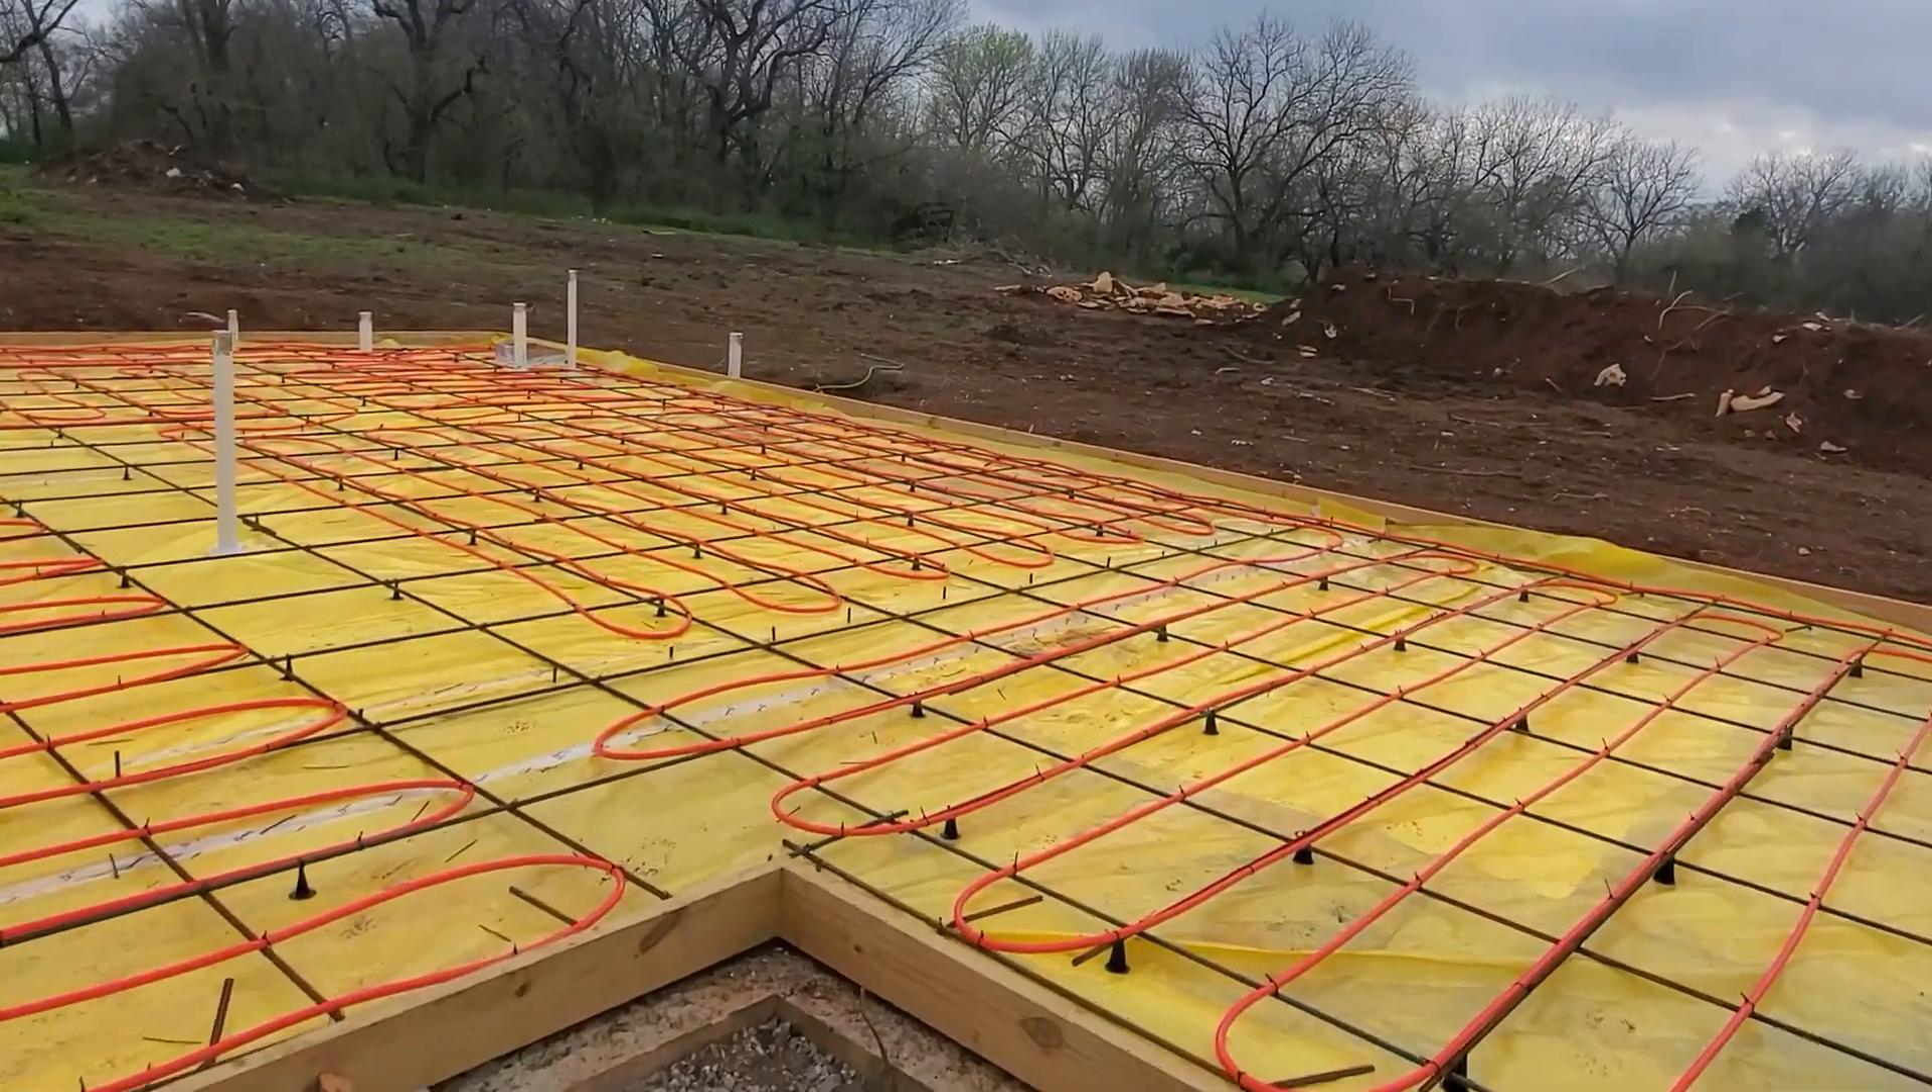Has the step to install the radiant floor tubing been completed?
Yes.